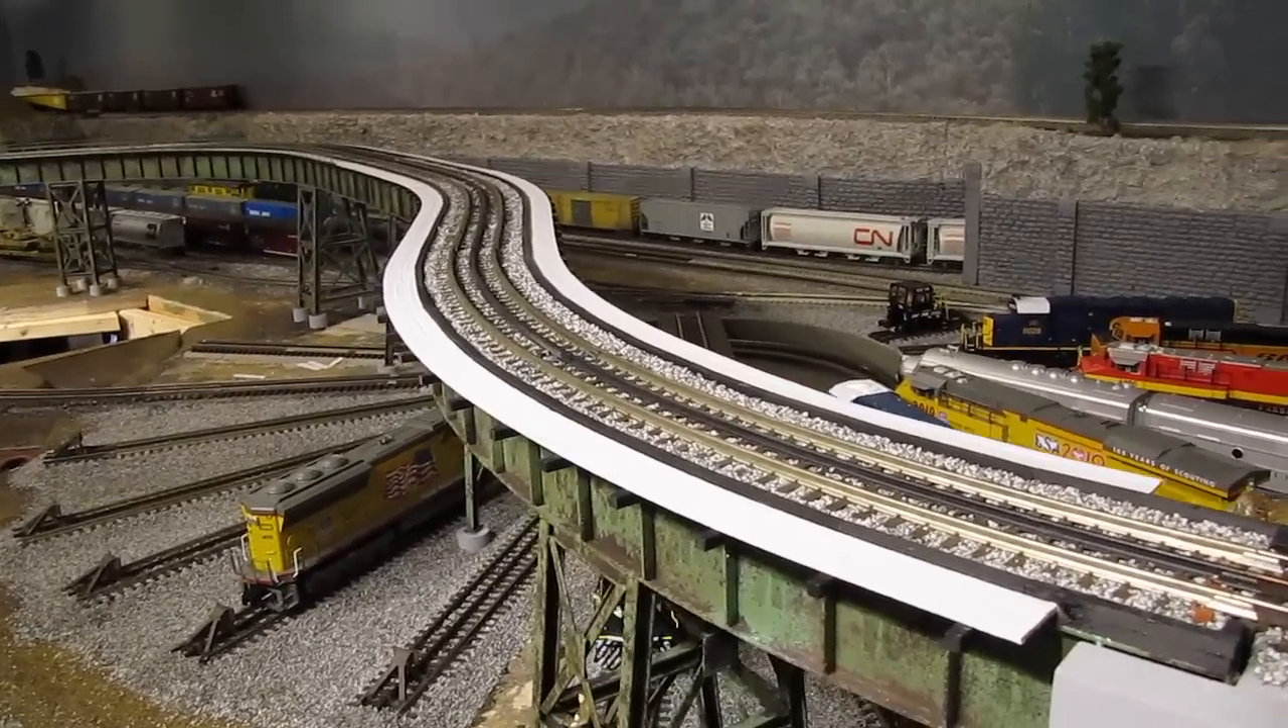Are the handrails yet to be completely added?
Yes.